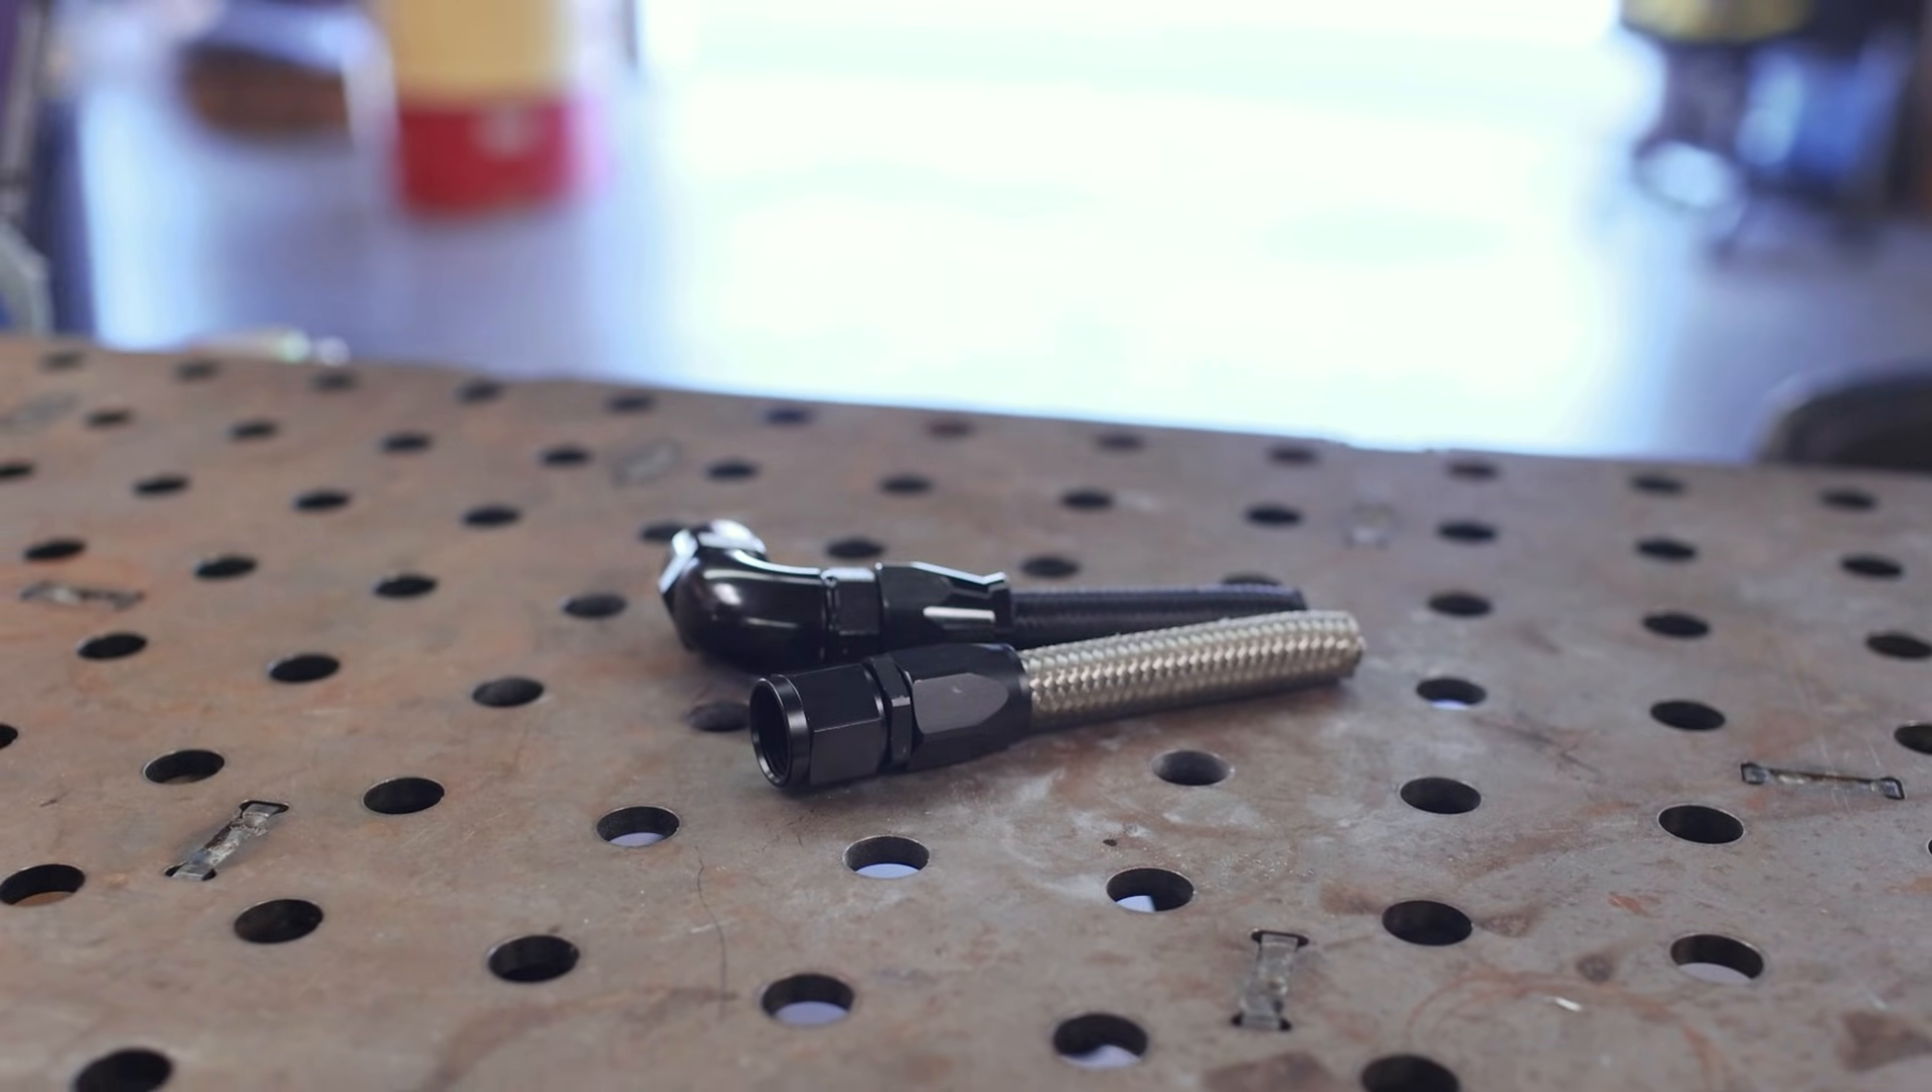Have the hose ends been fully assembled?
Yes.